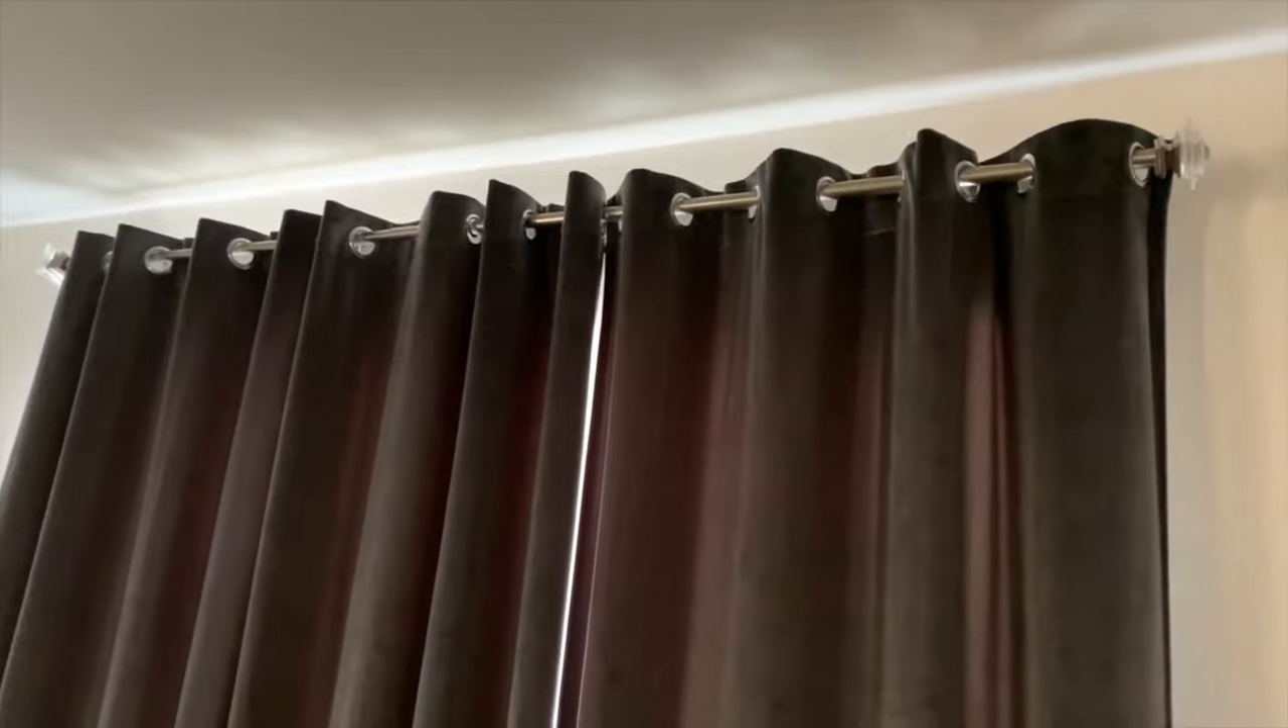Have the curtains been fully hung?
Yes.